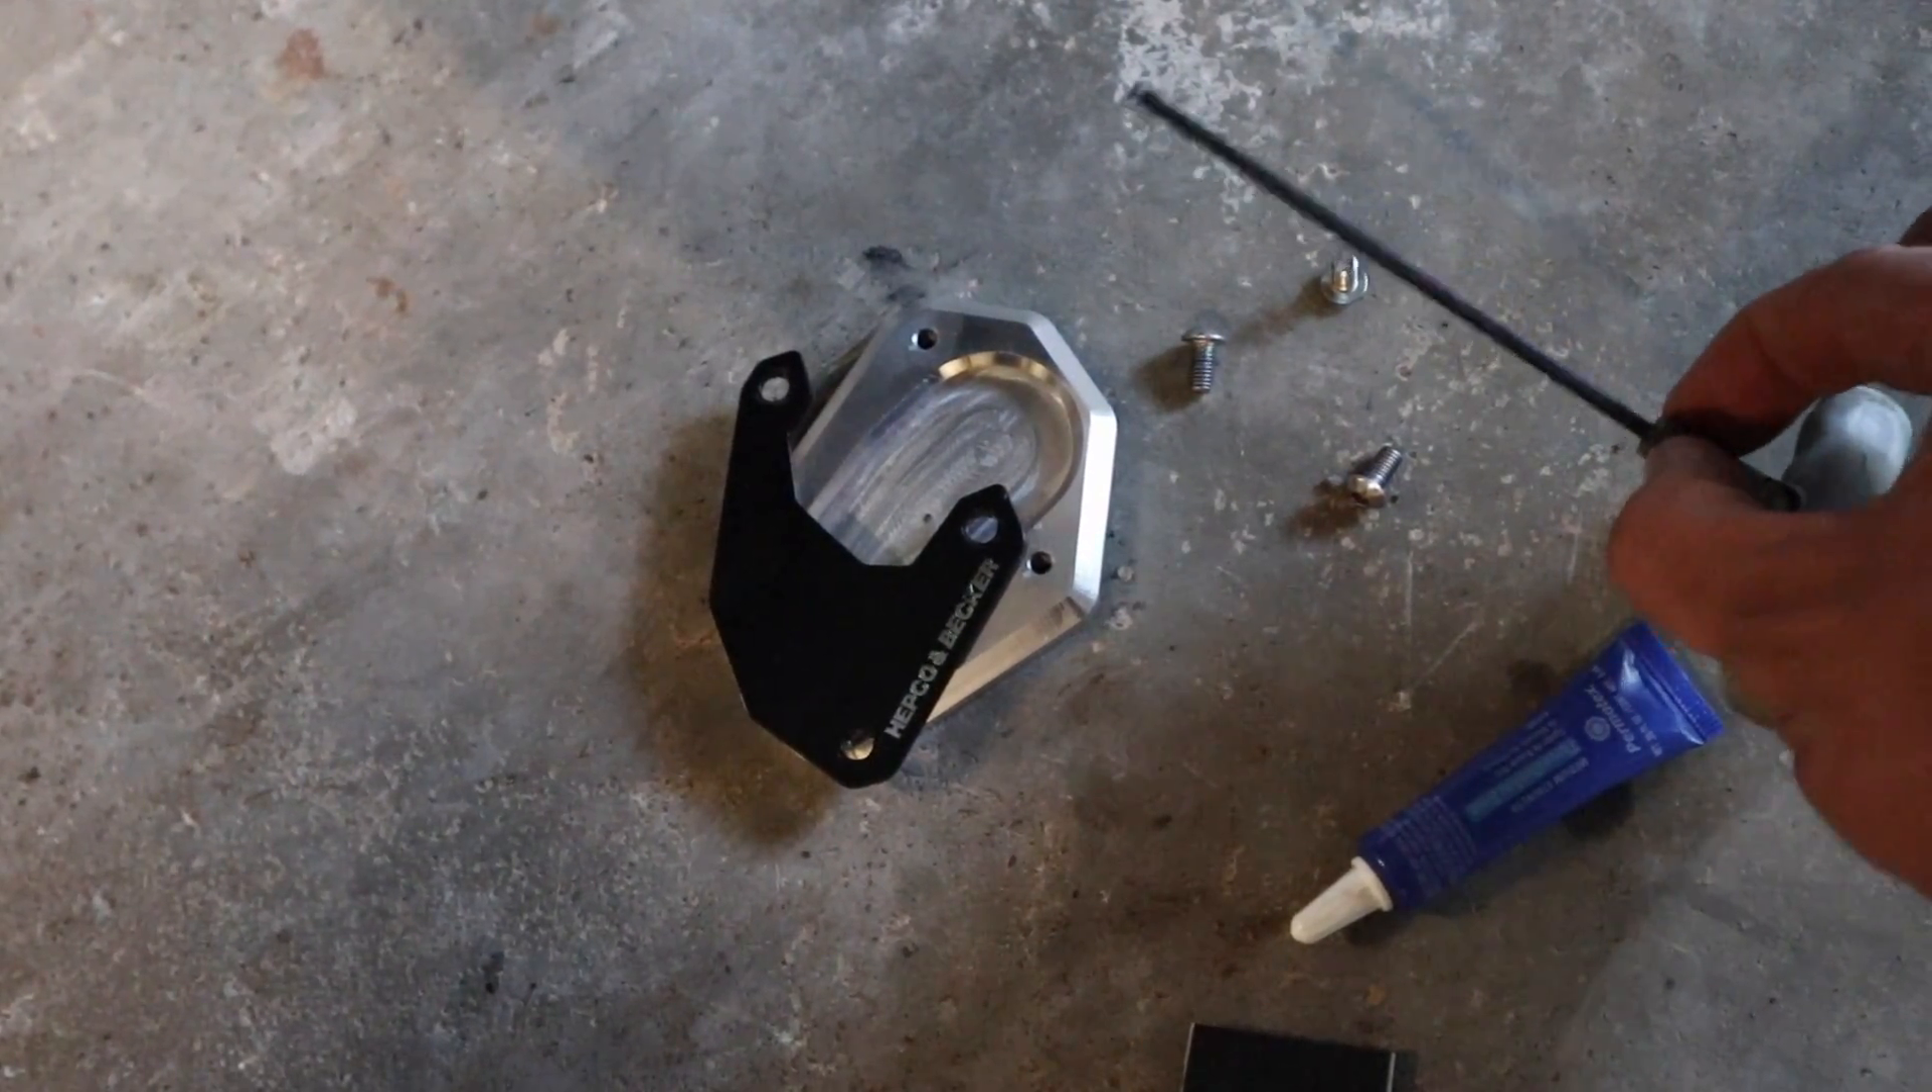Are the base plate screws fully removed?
Yes.